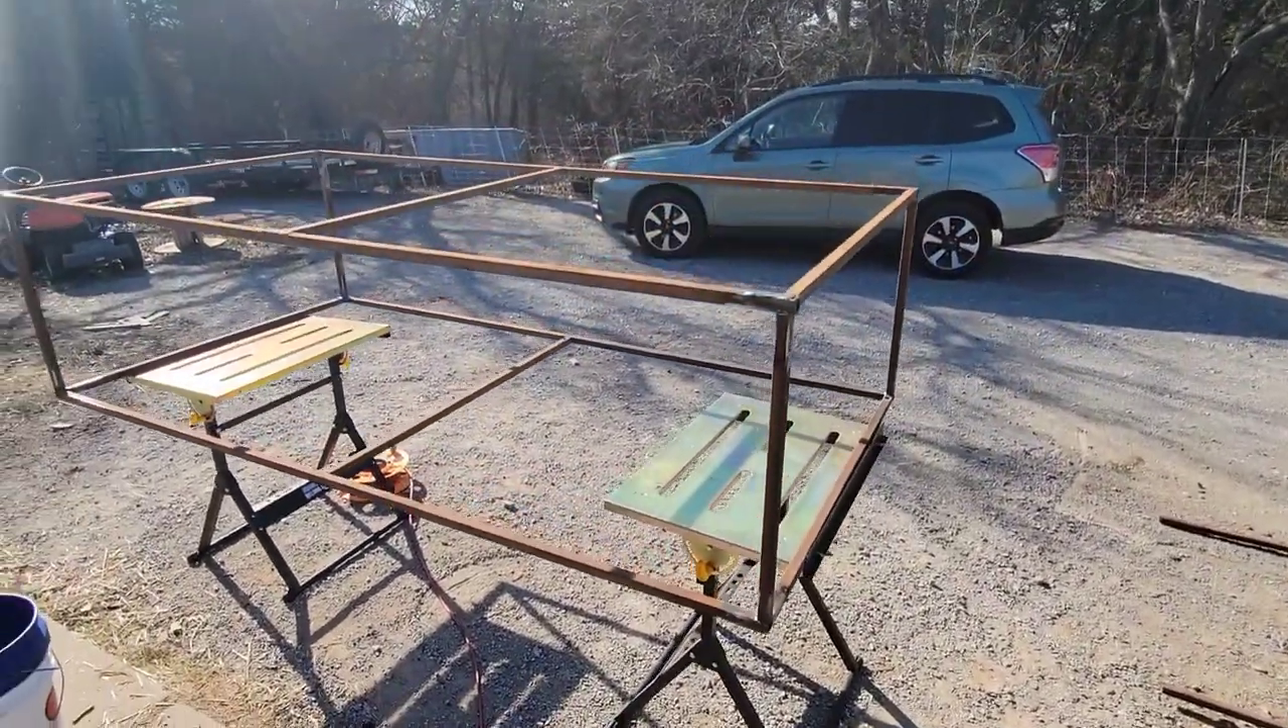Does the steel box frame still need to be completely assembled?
No.